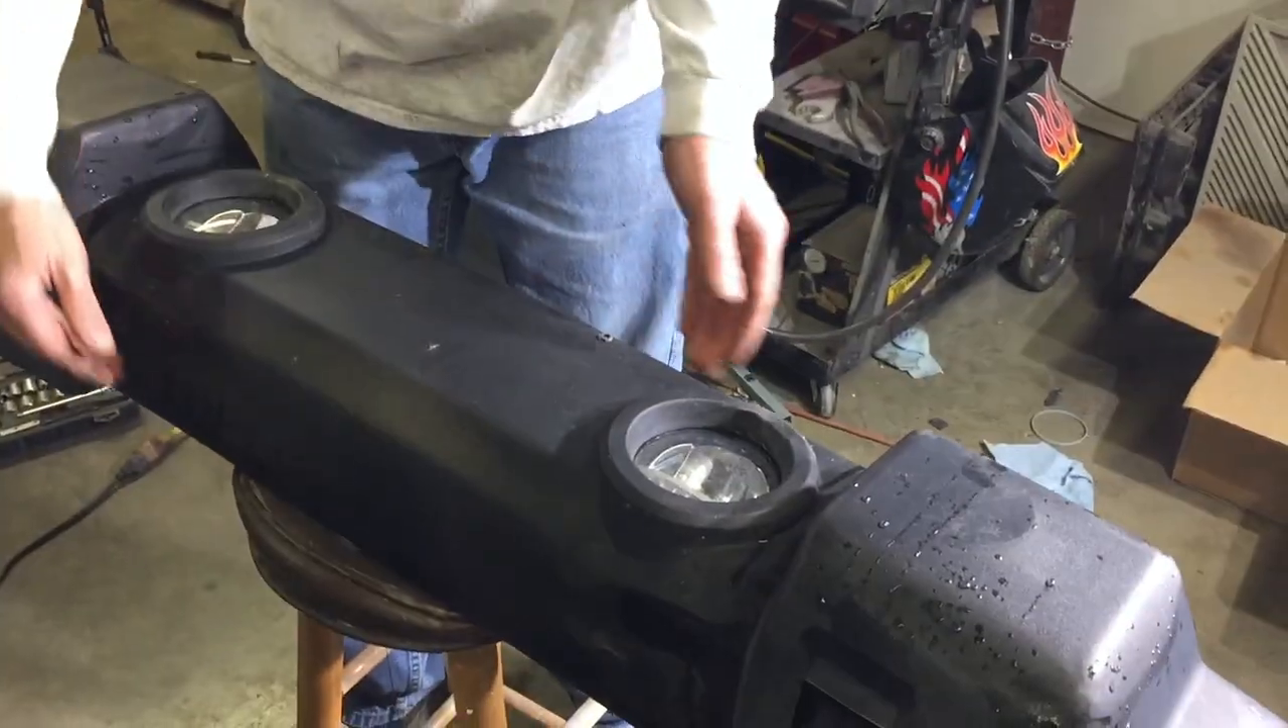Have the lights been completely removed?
No.